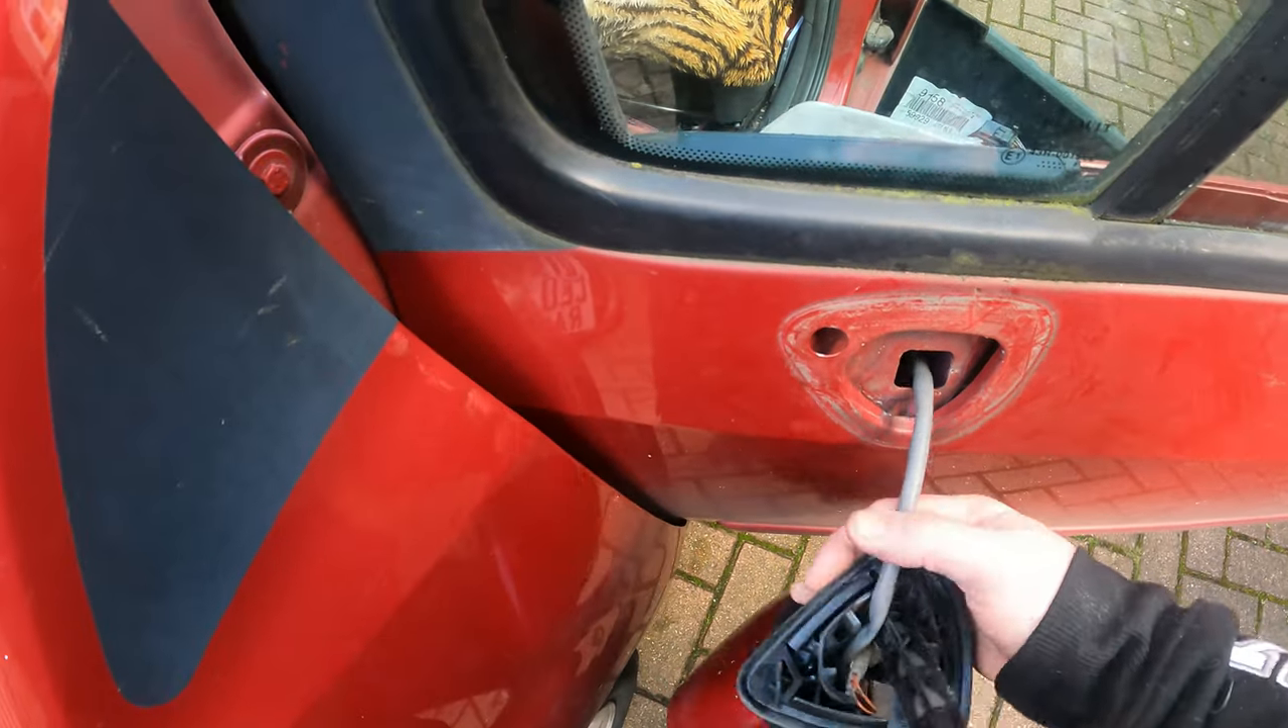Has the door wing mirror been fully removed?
No.